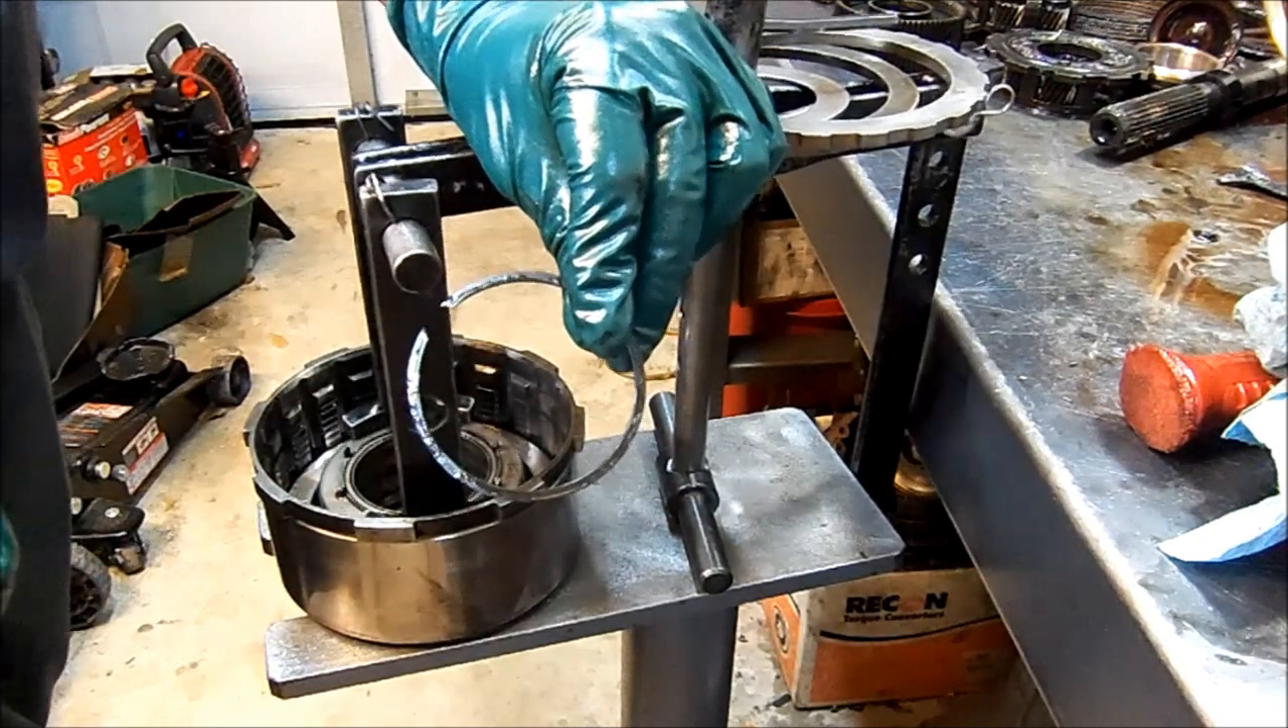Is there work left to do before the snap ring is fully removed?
No.